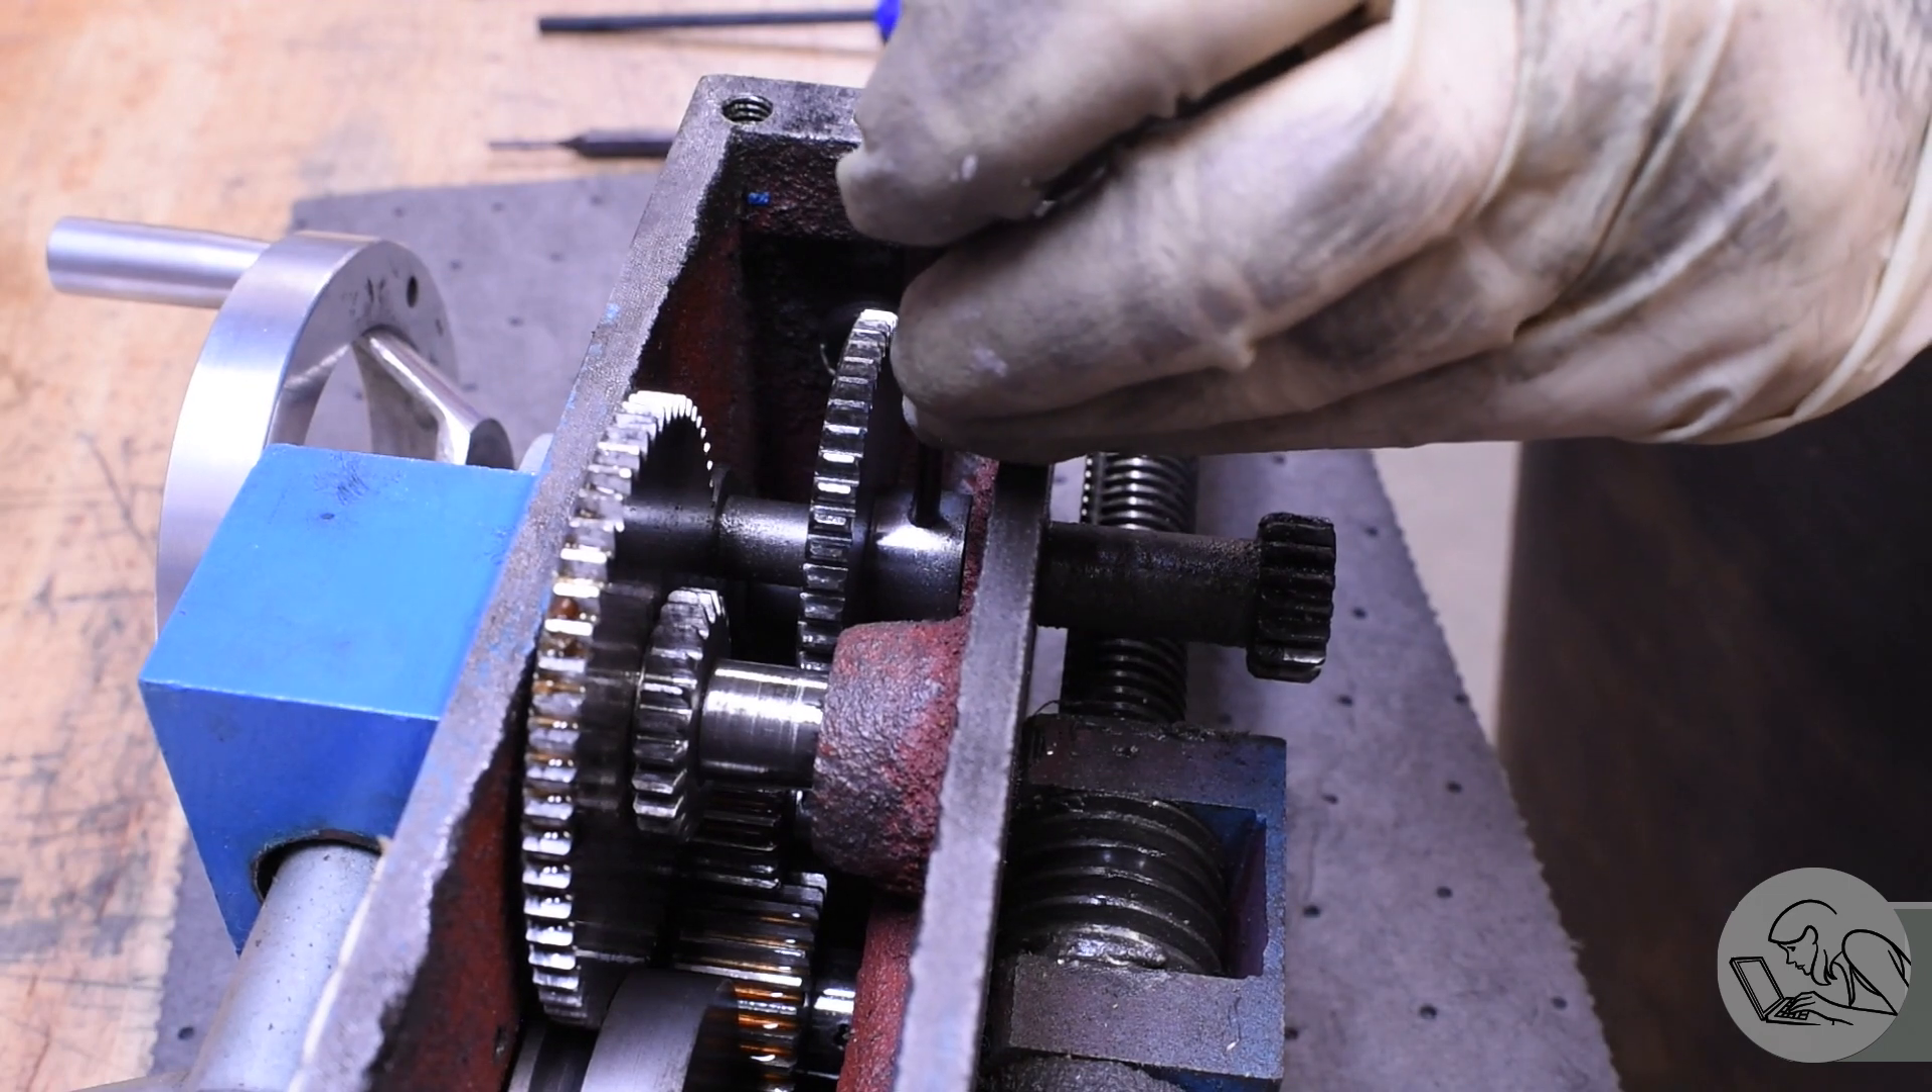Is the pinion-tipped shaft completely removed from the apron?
No.